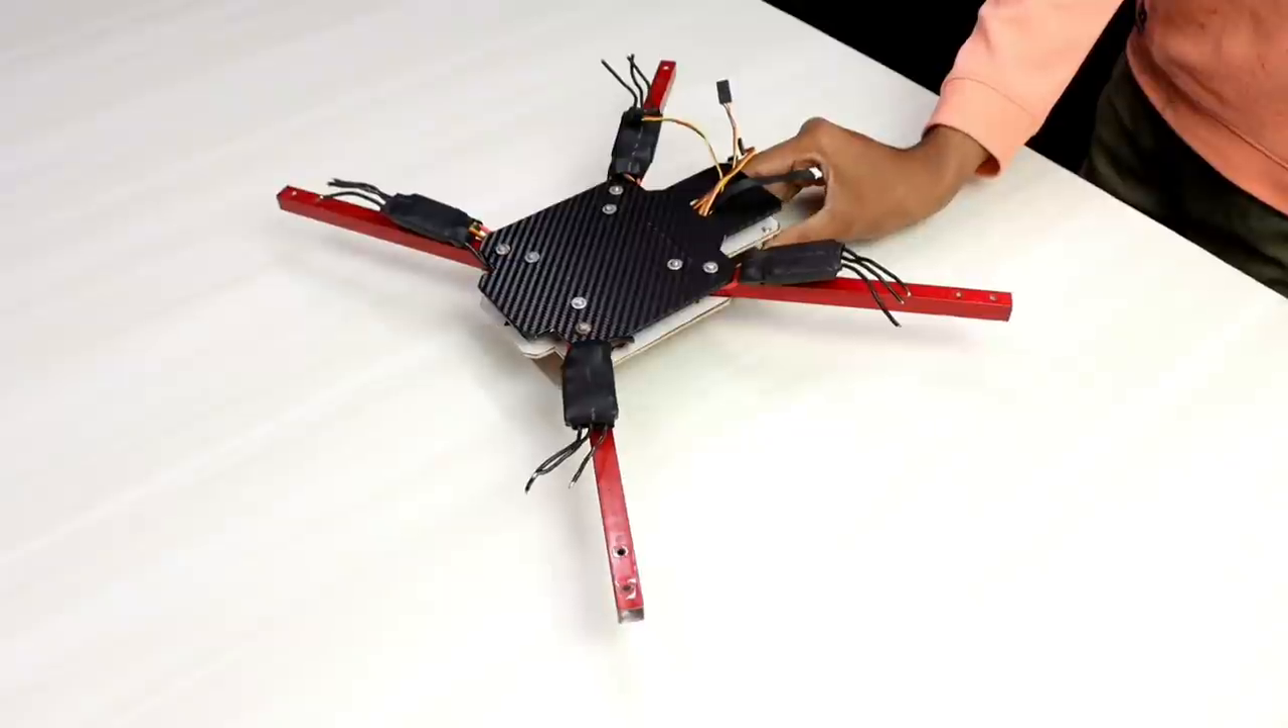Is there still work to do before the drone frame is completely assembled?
No.